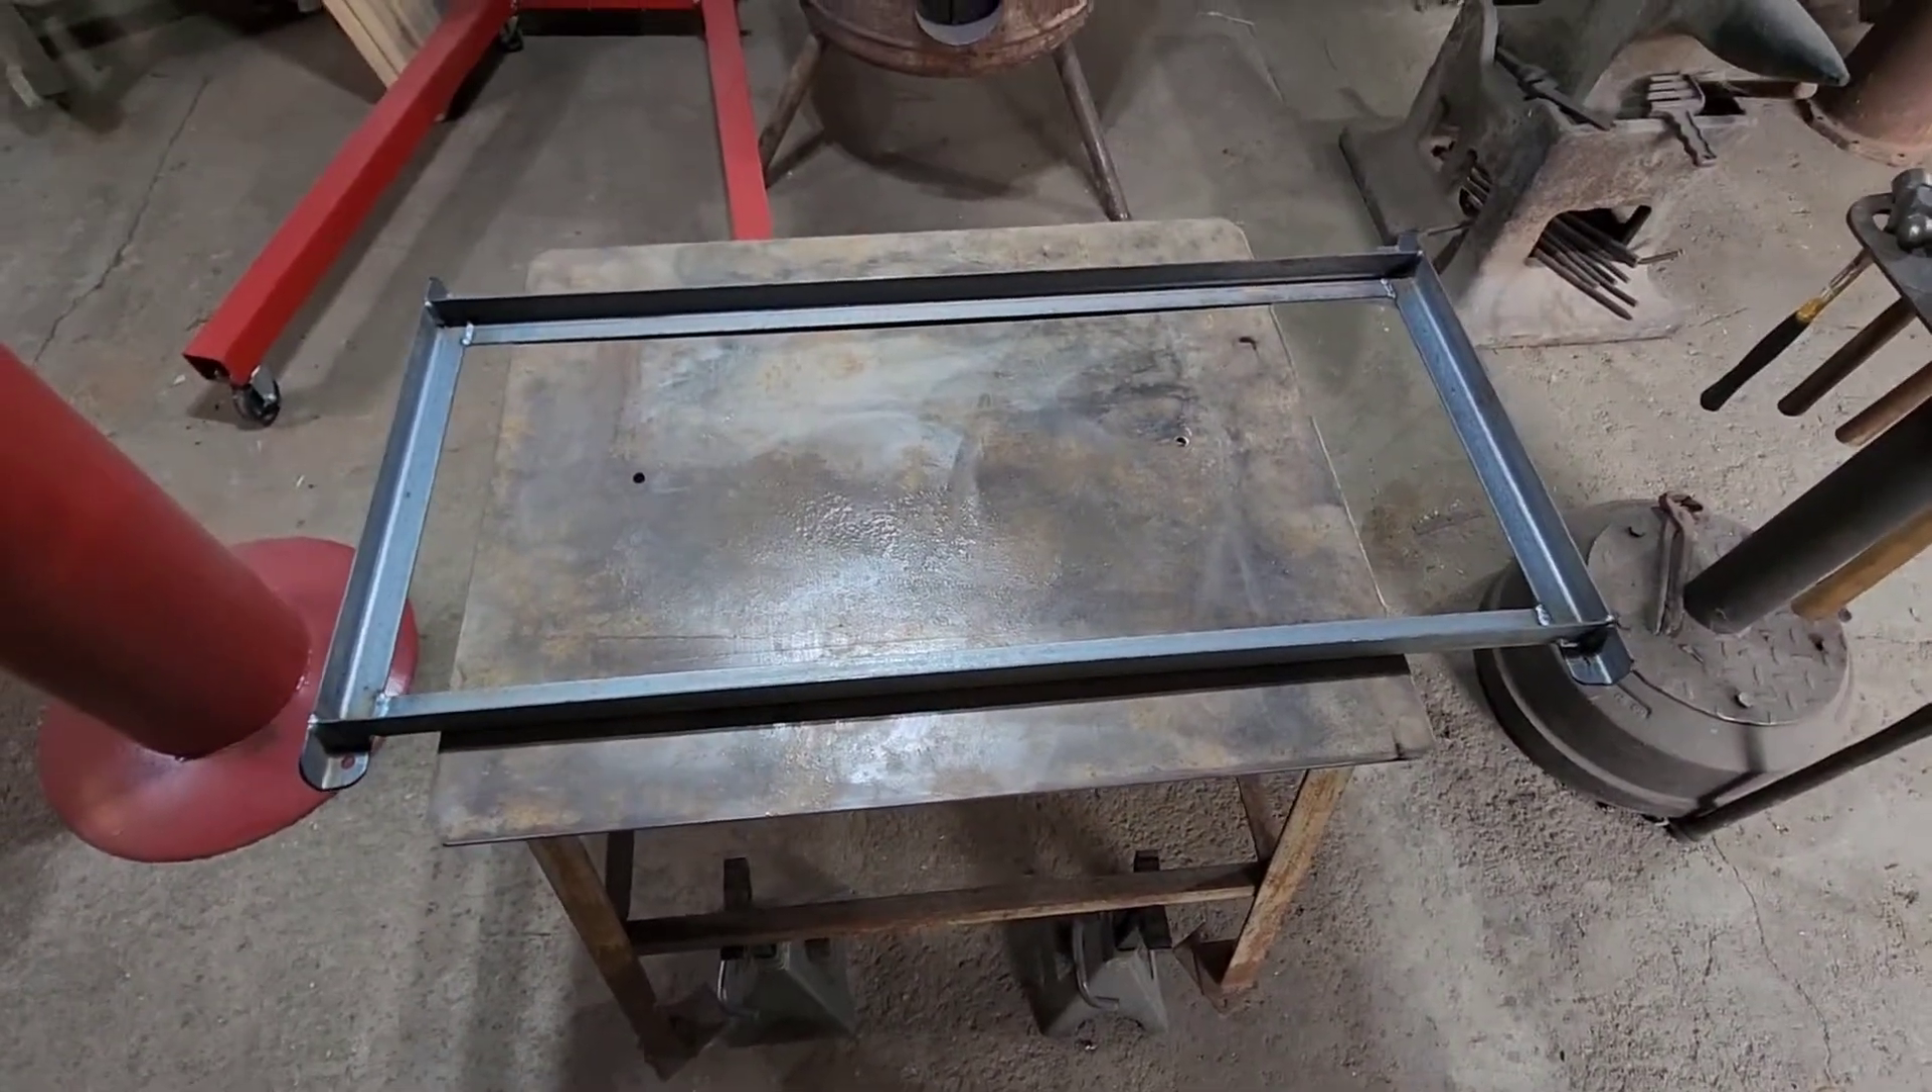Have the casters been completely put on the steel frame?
No.